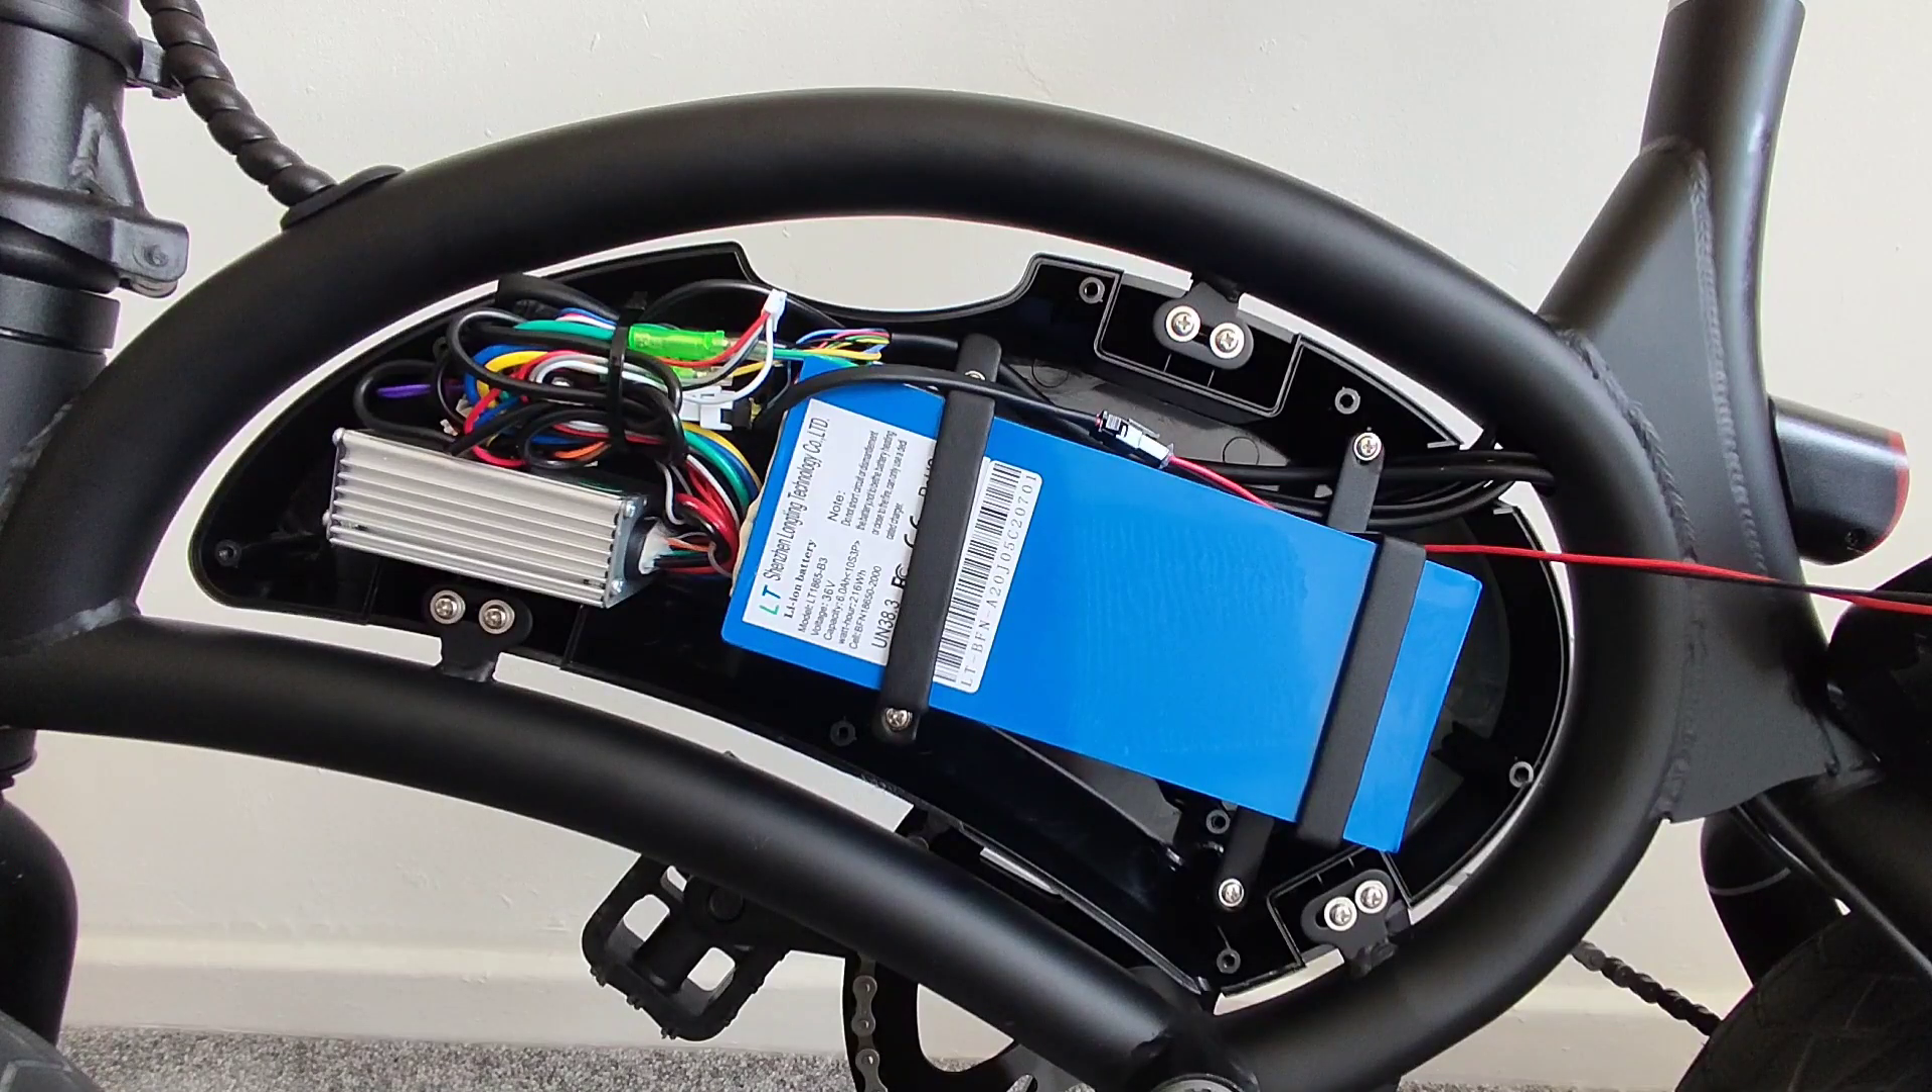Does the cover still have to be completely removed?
No.